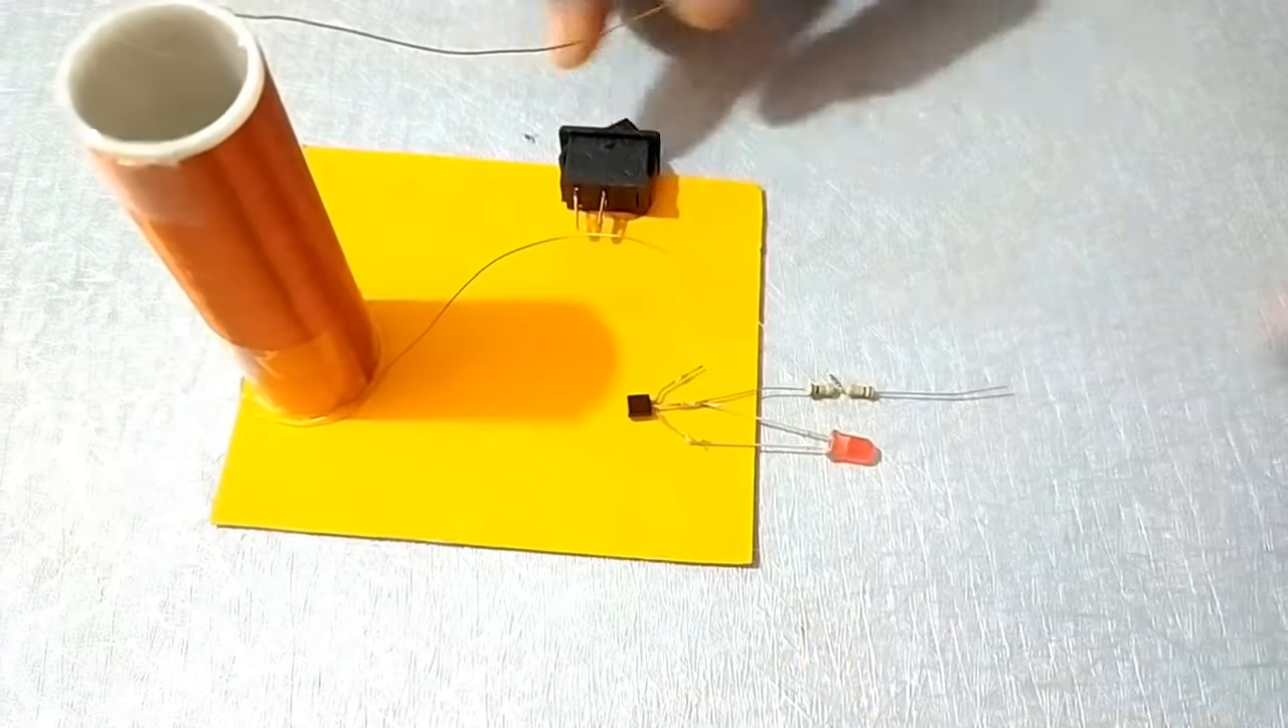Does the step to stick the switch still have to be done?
No.